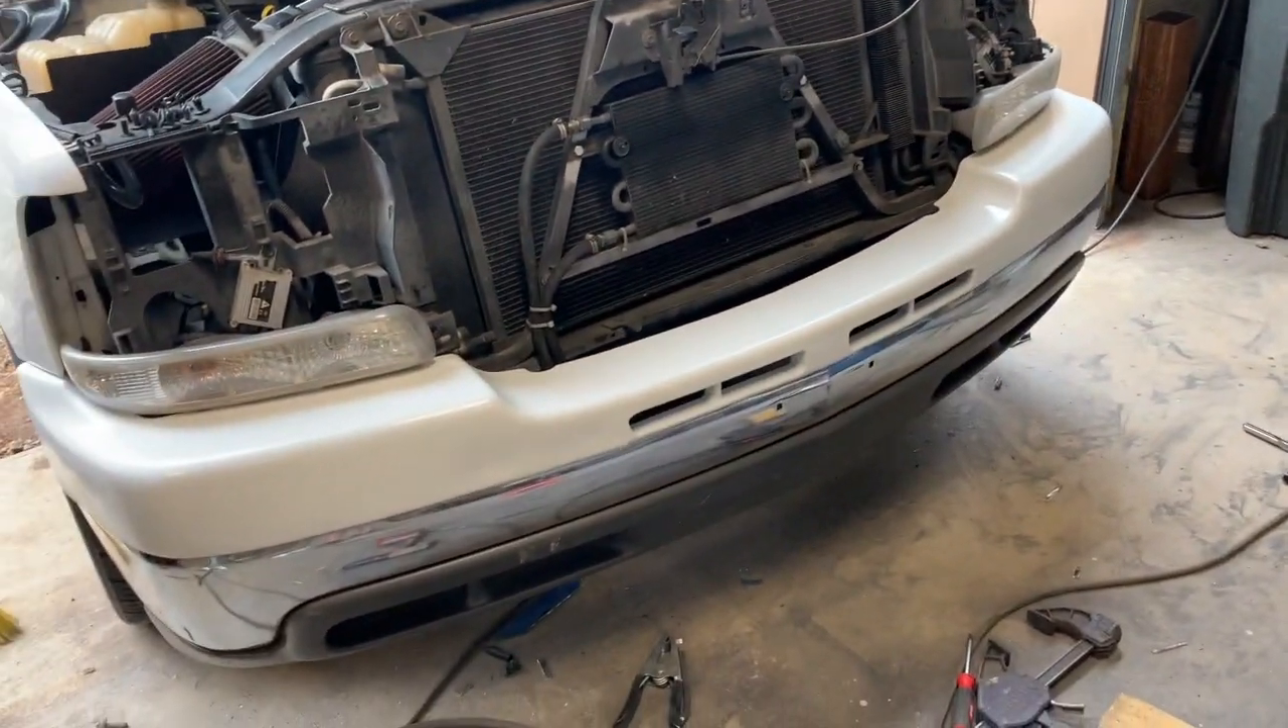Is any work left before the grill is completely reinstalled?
Yes.